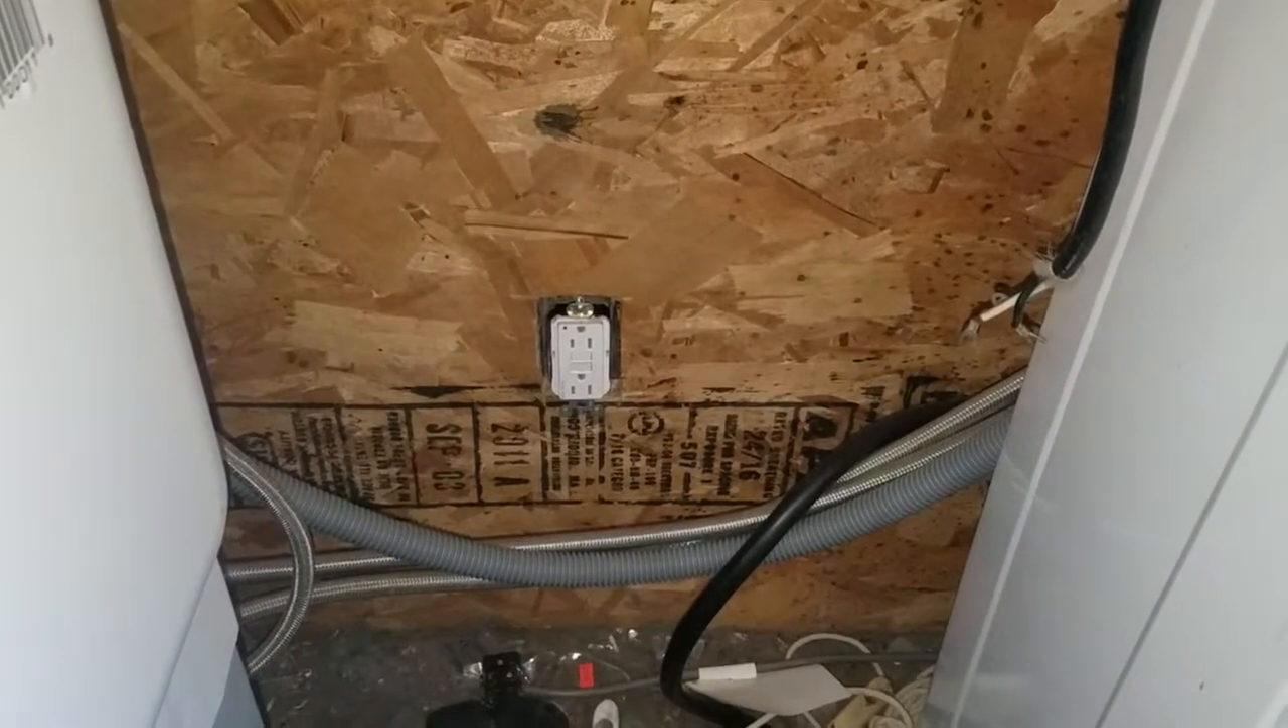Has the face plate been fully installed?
No.